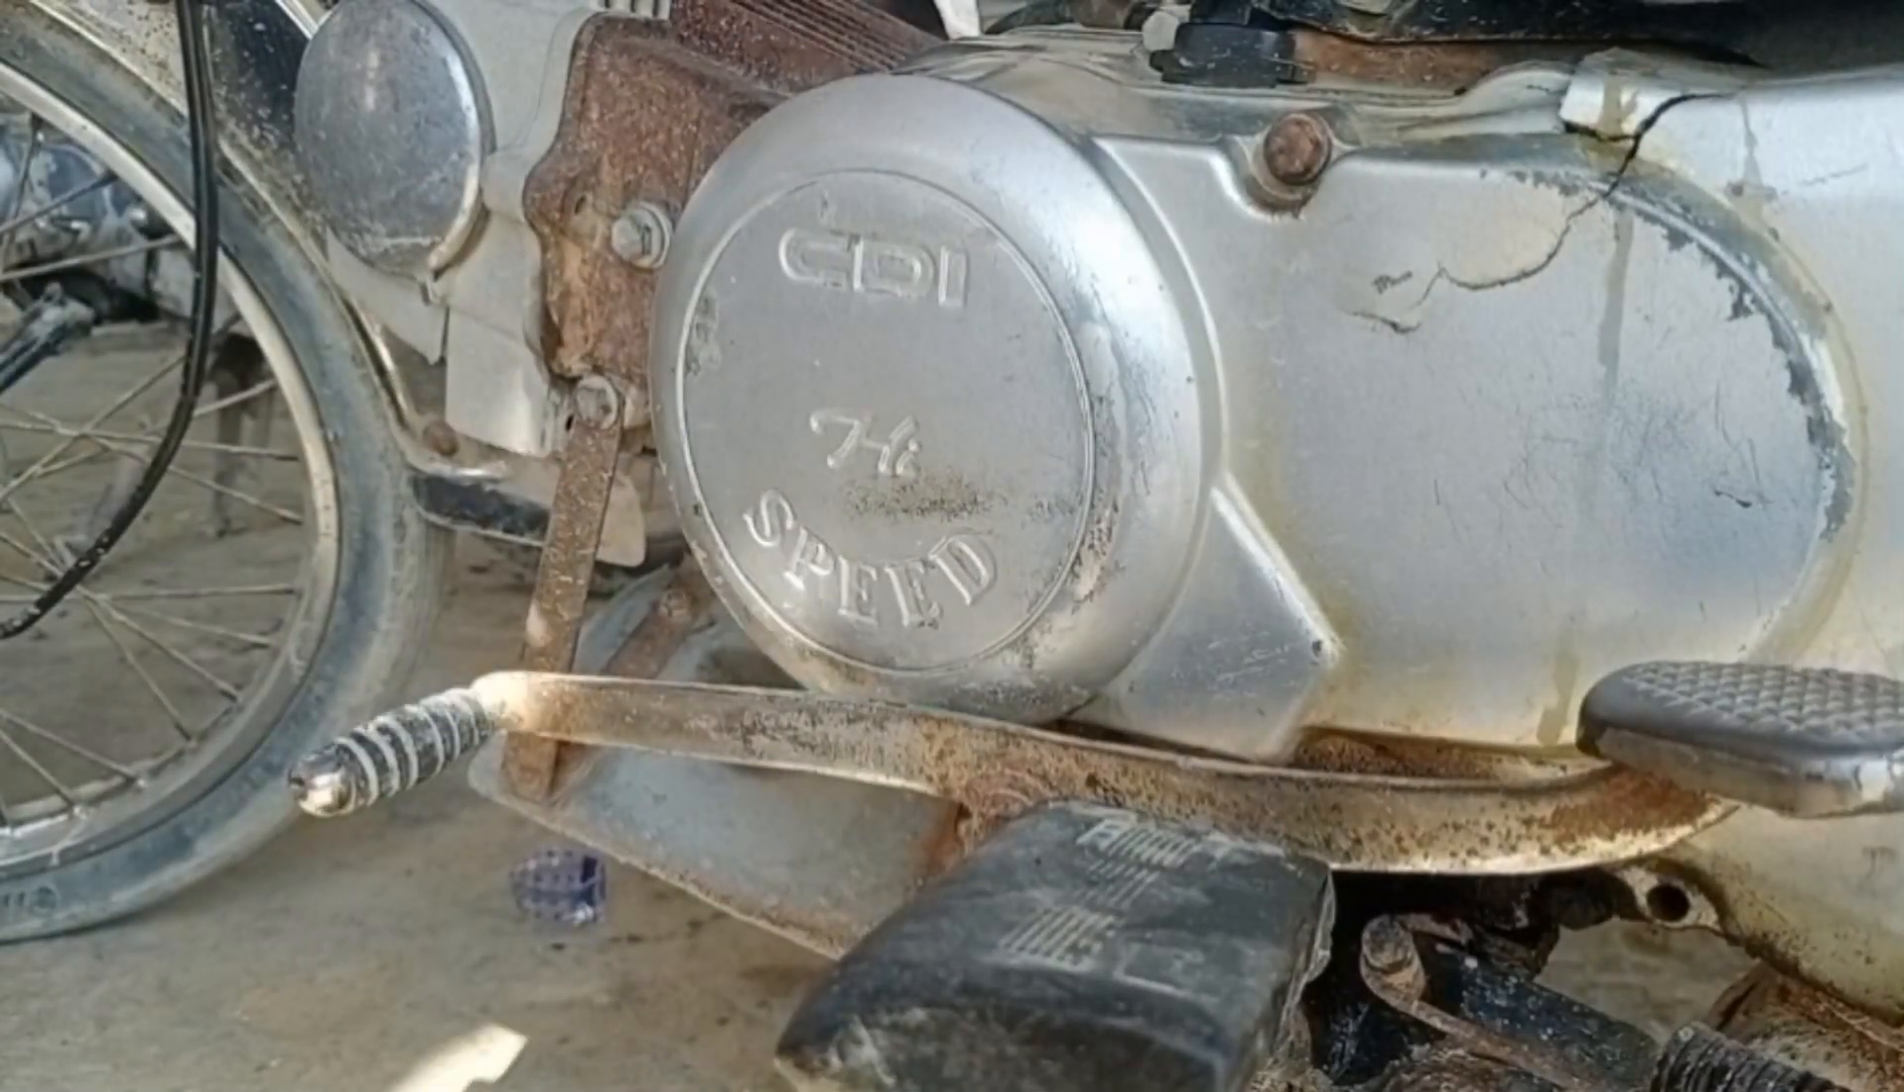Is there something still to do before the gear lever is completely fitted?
No.